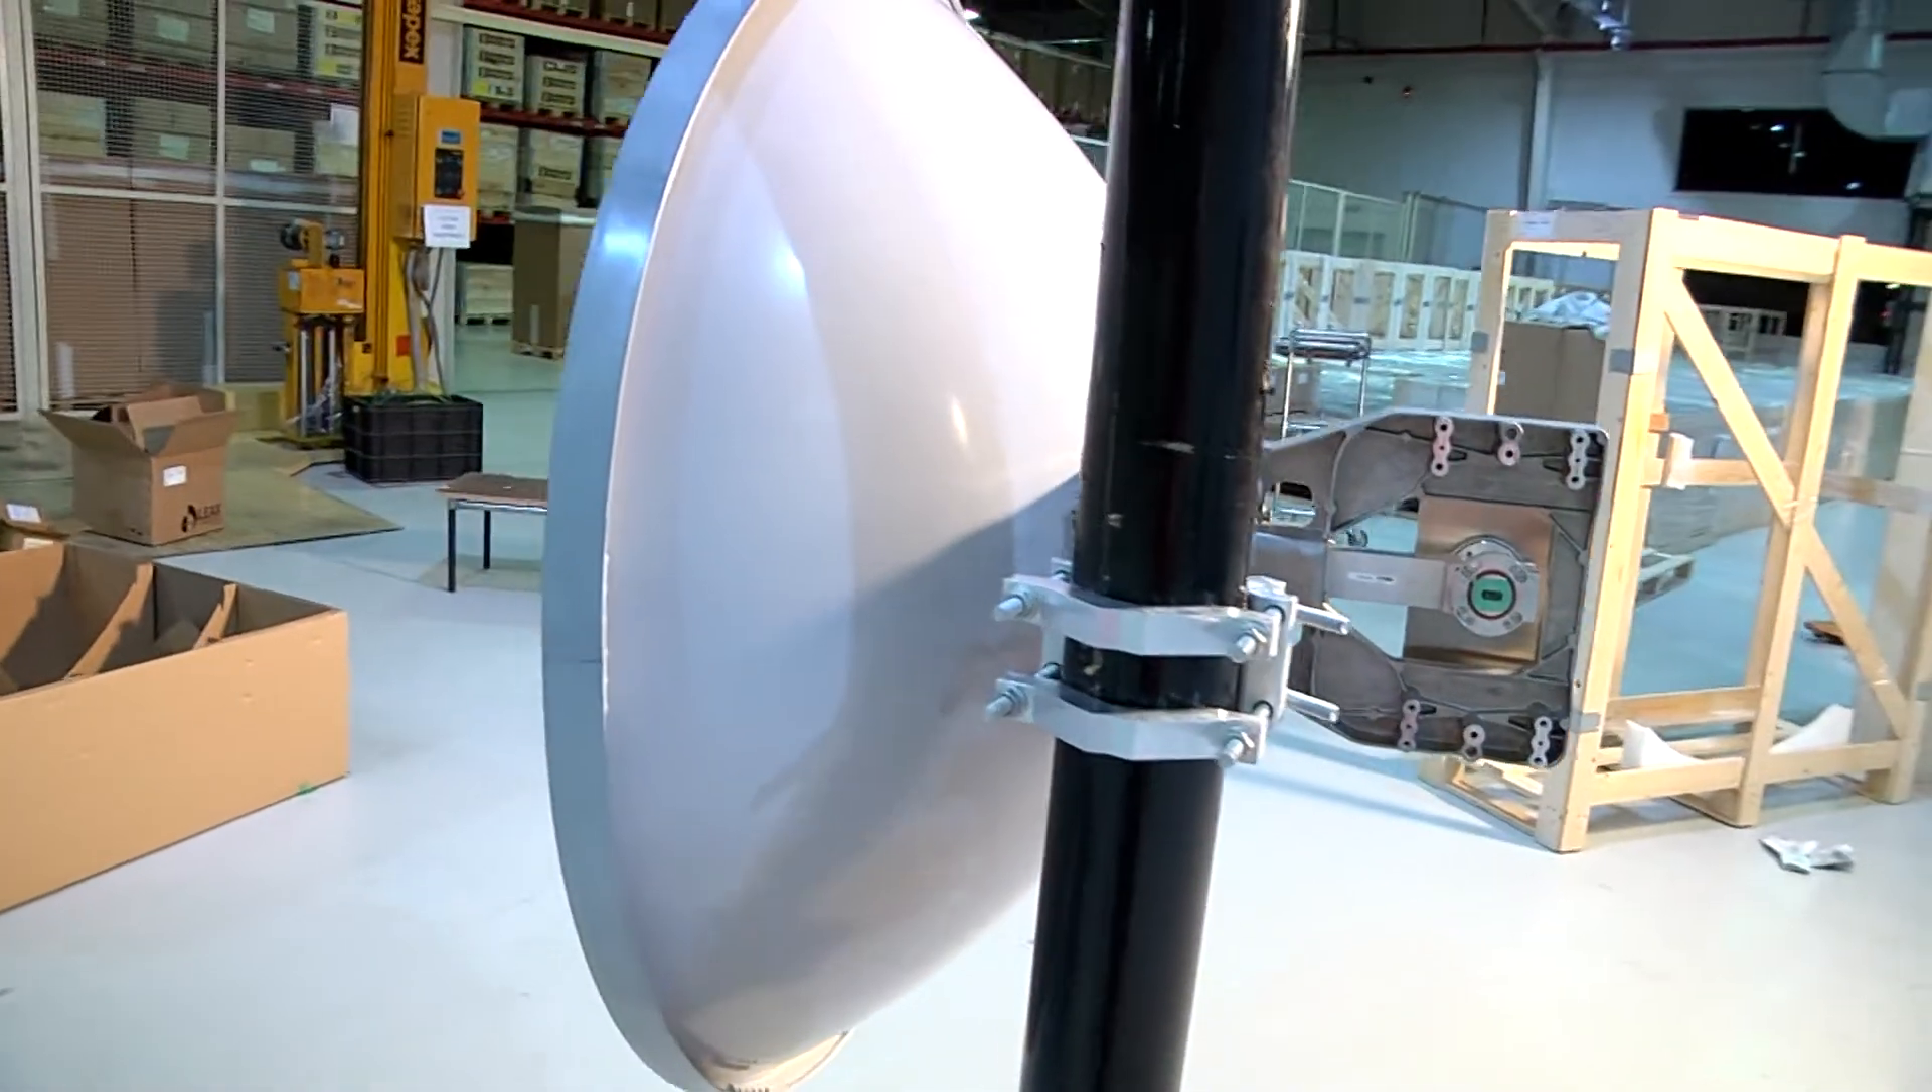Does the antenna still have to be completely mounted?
No.